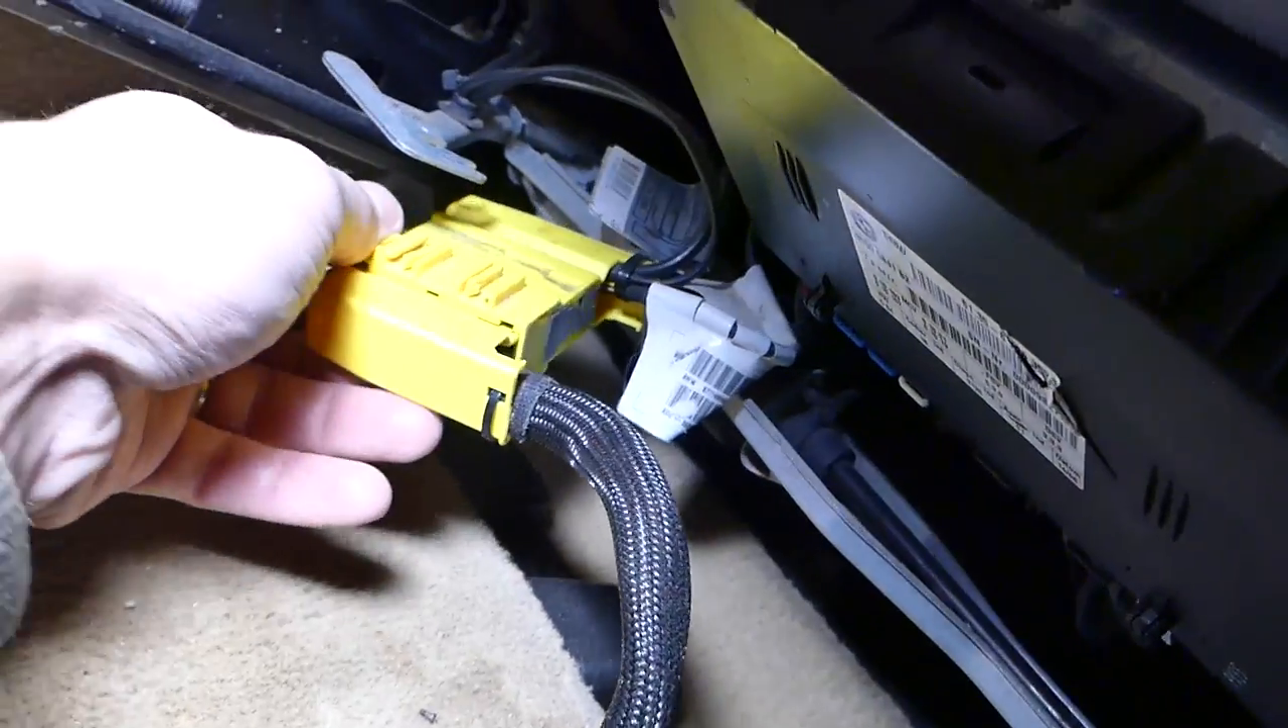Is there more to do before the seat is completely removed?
Yes.